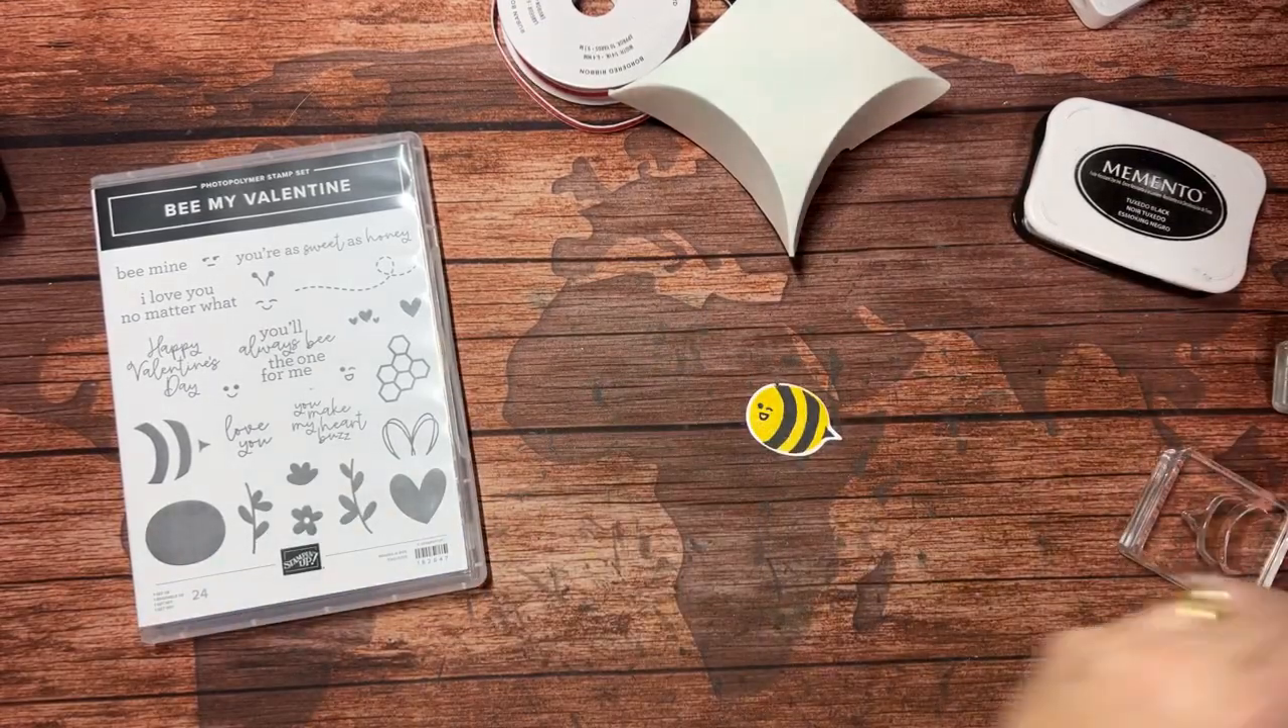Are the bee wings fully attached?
No.